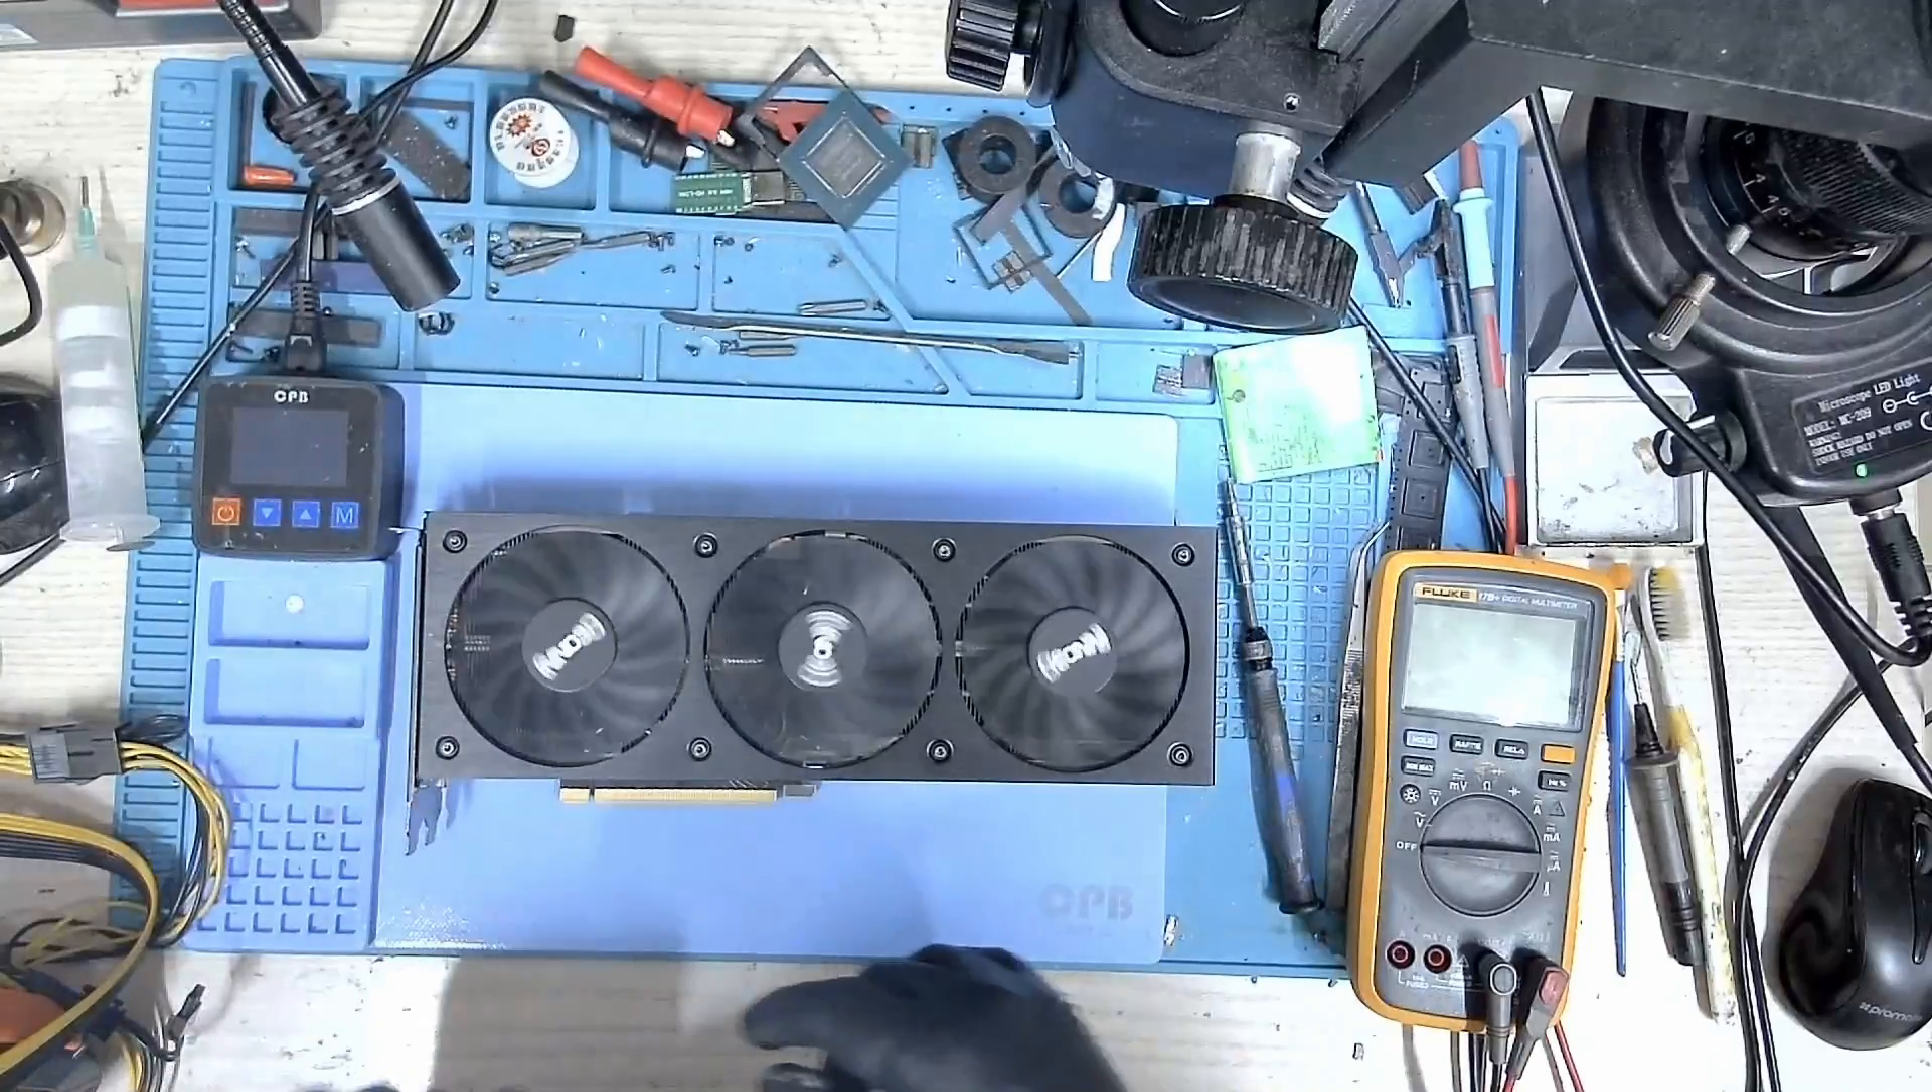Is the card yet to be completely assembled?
No.